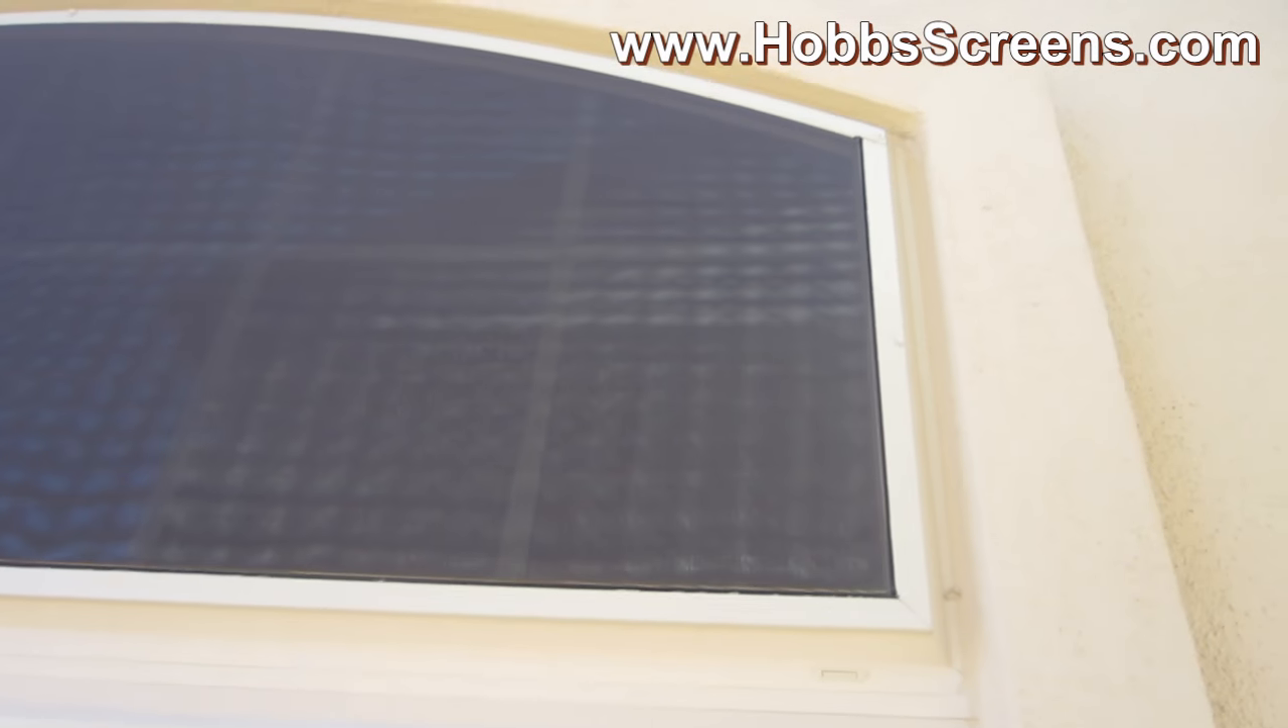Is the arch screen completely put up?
Yes.